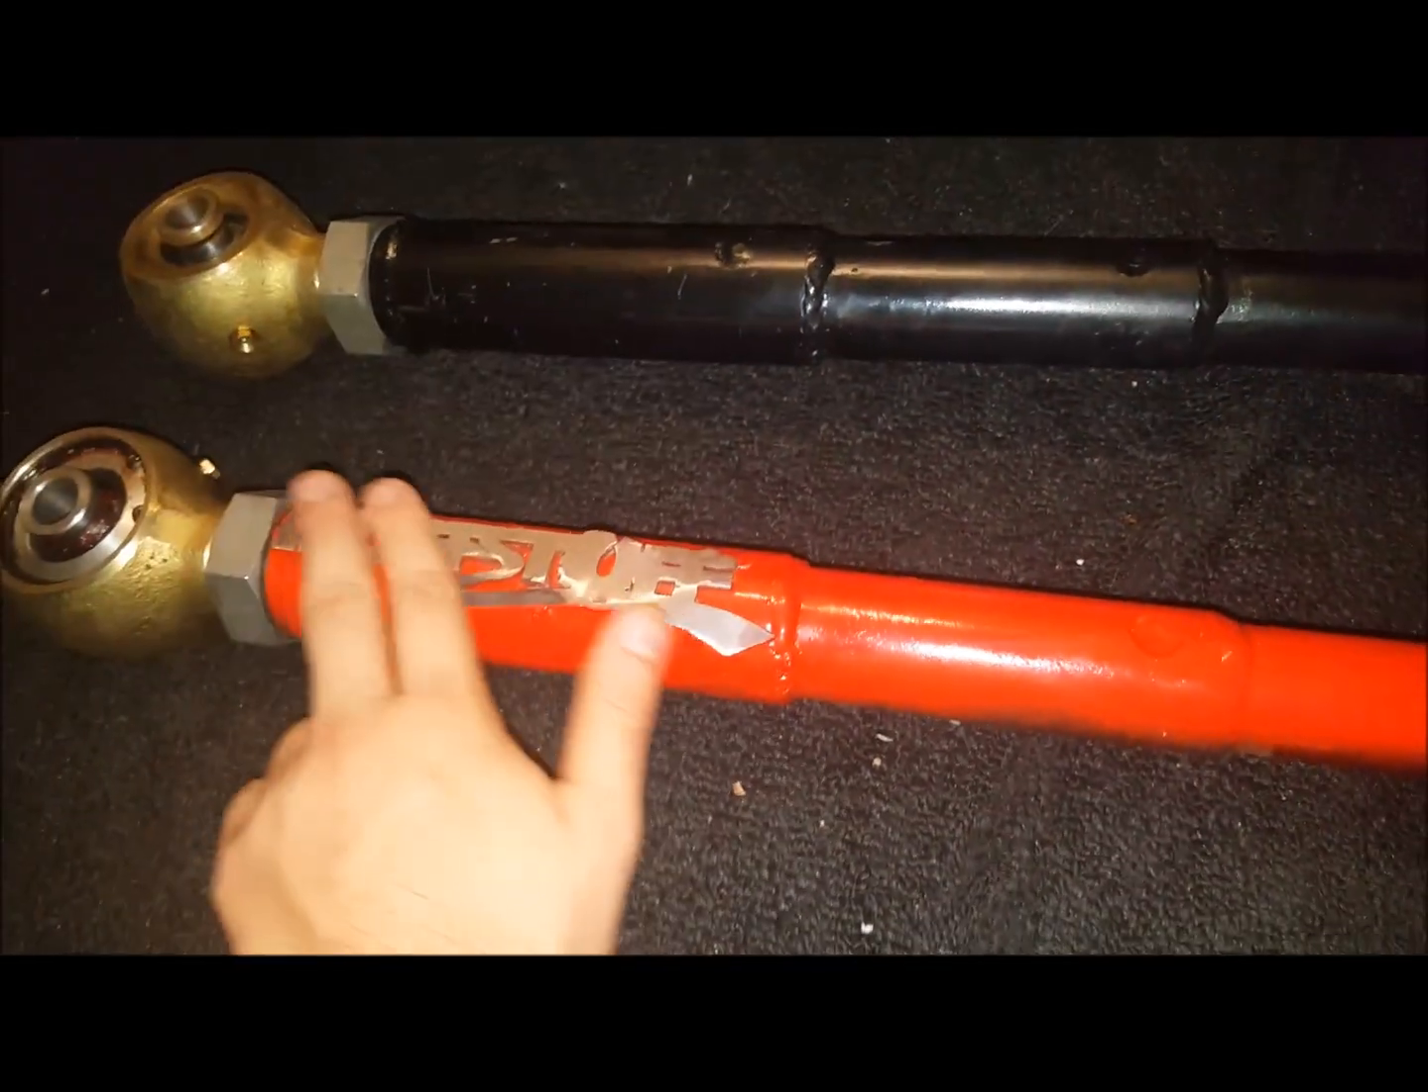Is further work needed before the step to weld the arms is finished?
No.